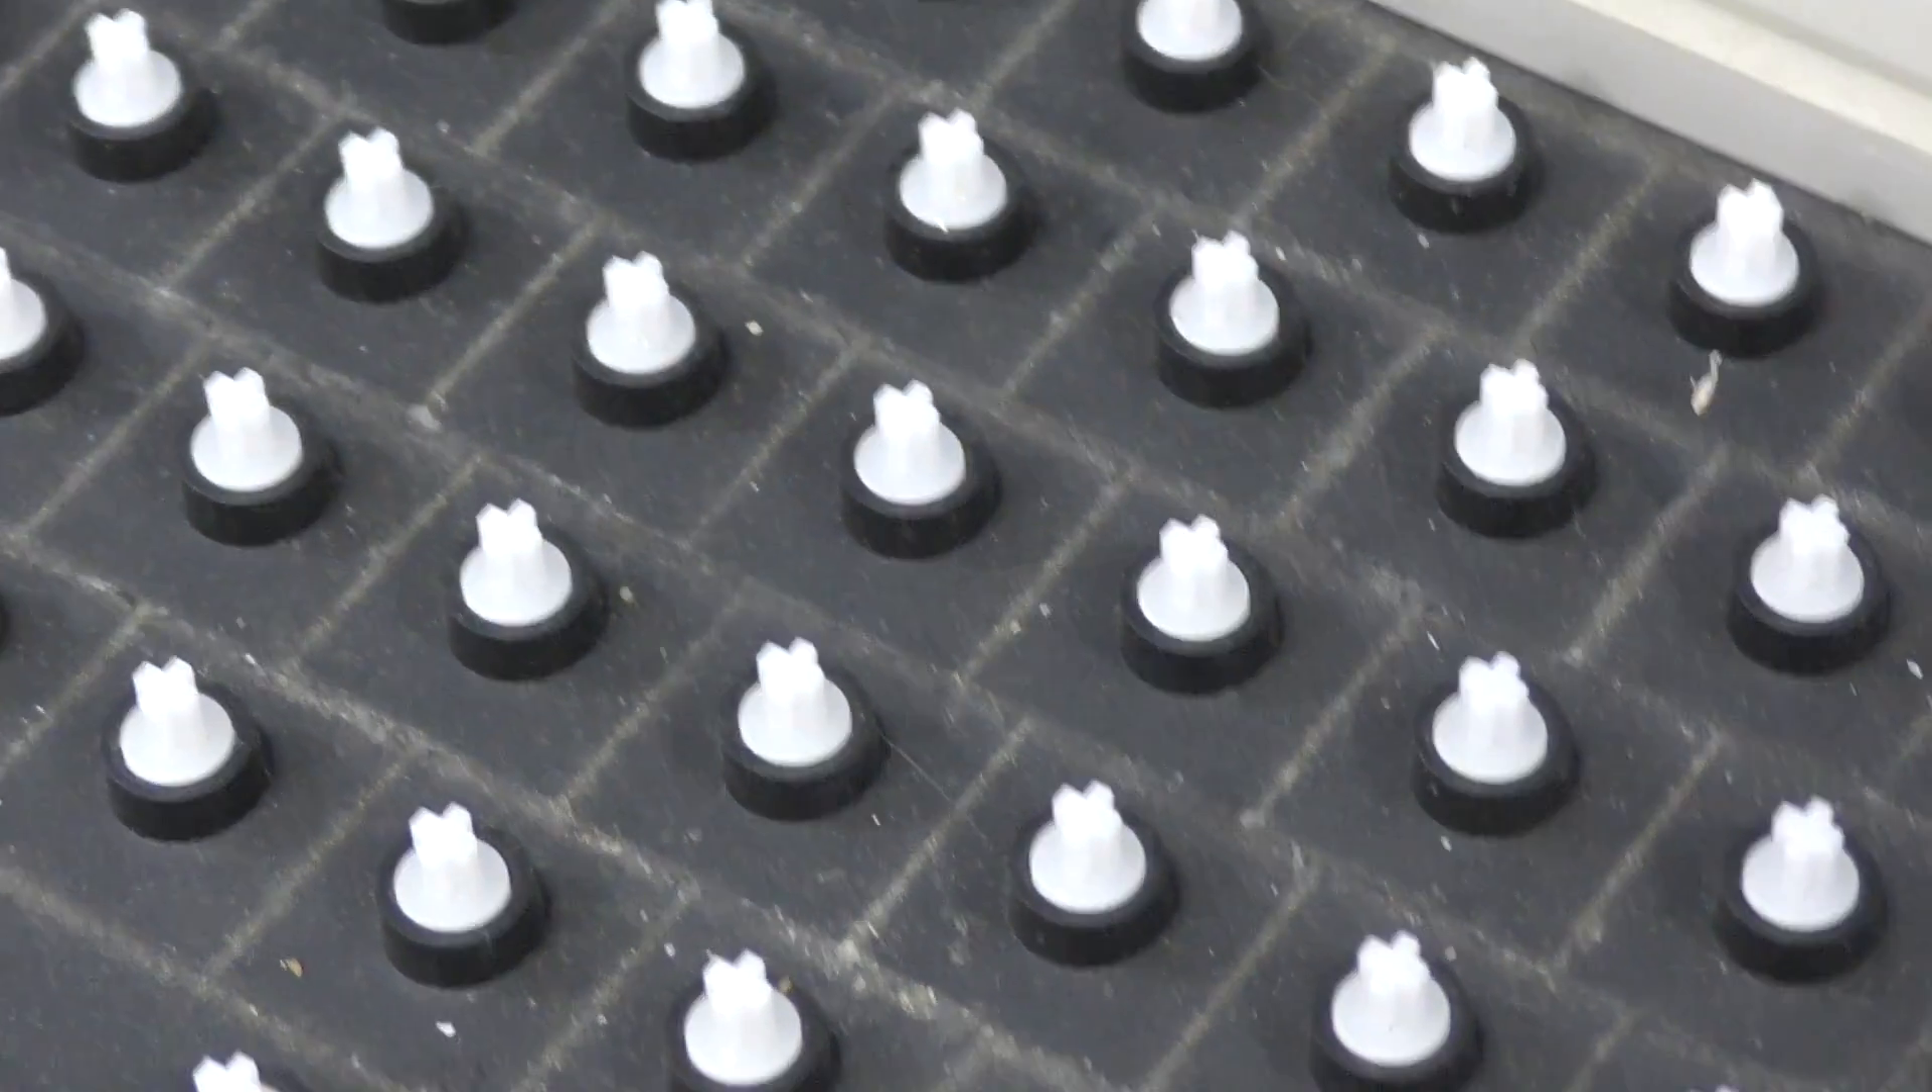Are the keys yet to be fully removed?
No.